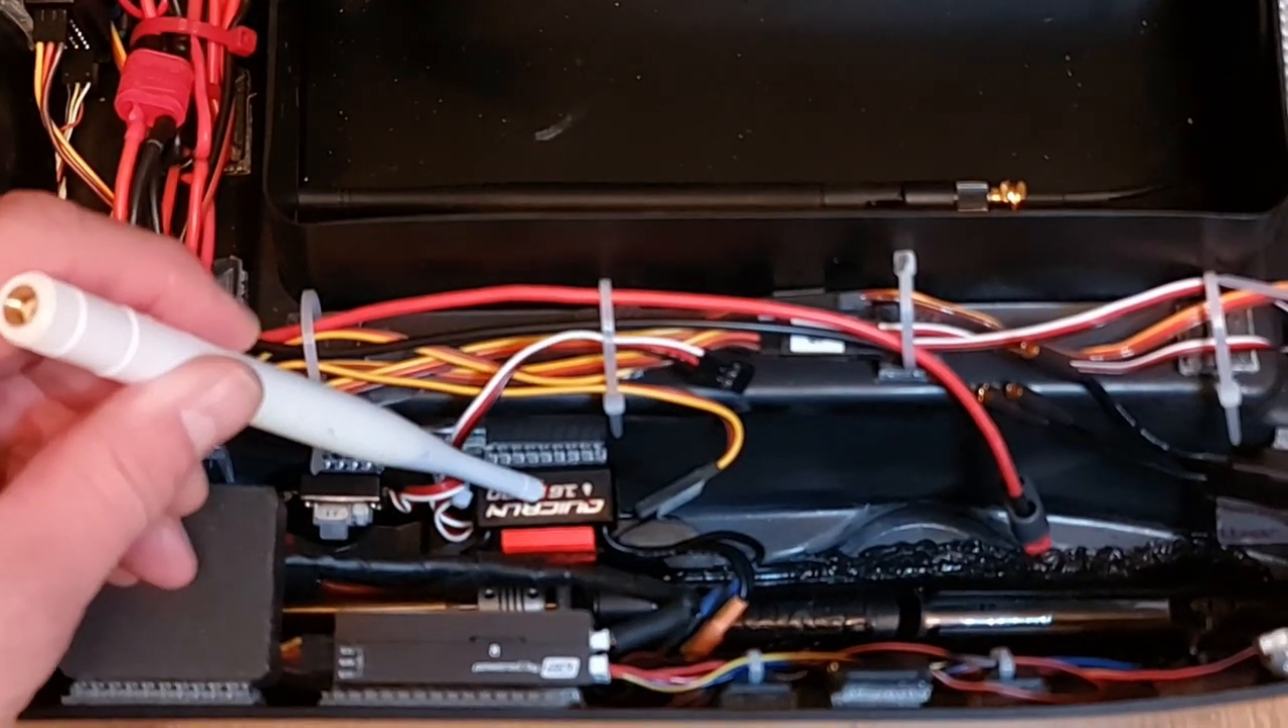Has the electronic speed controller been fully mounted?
Yes.